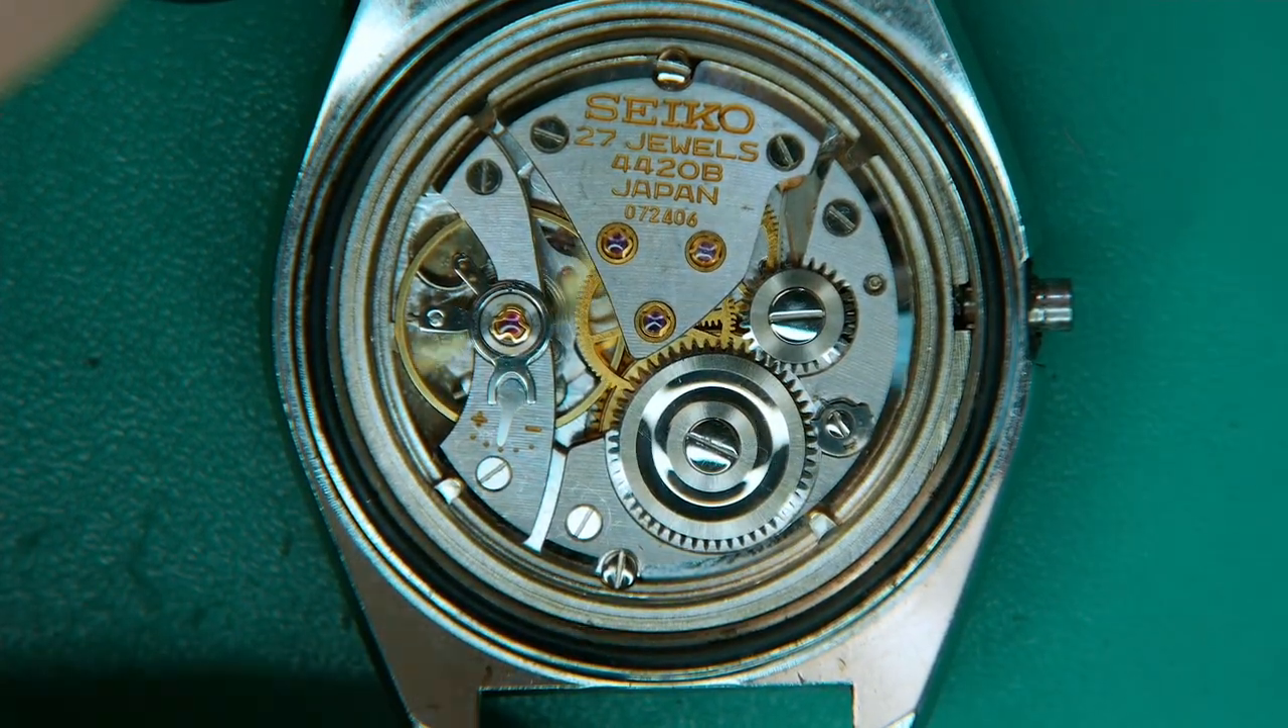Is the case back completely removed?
Yes.